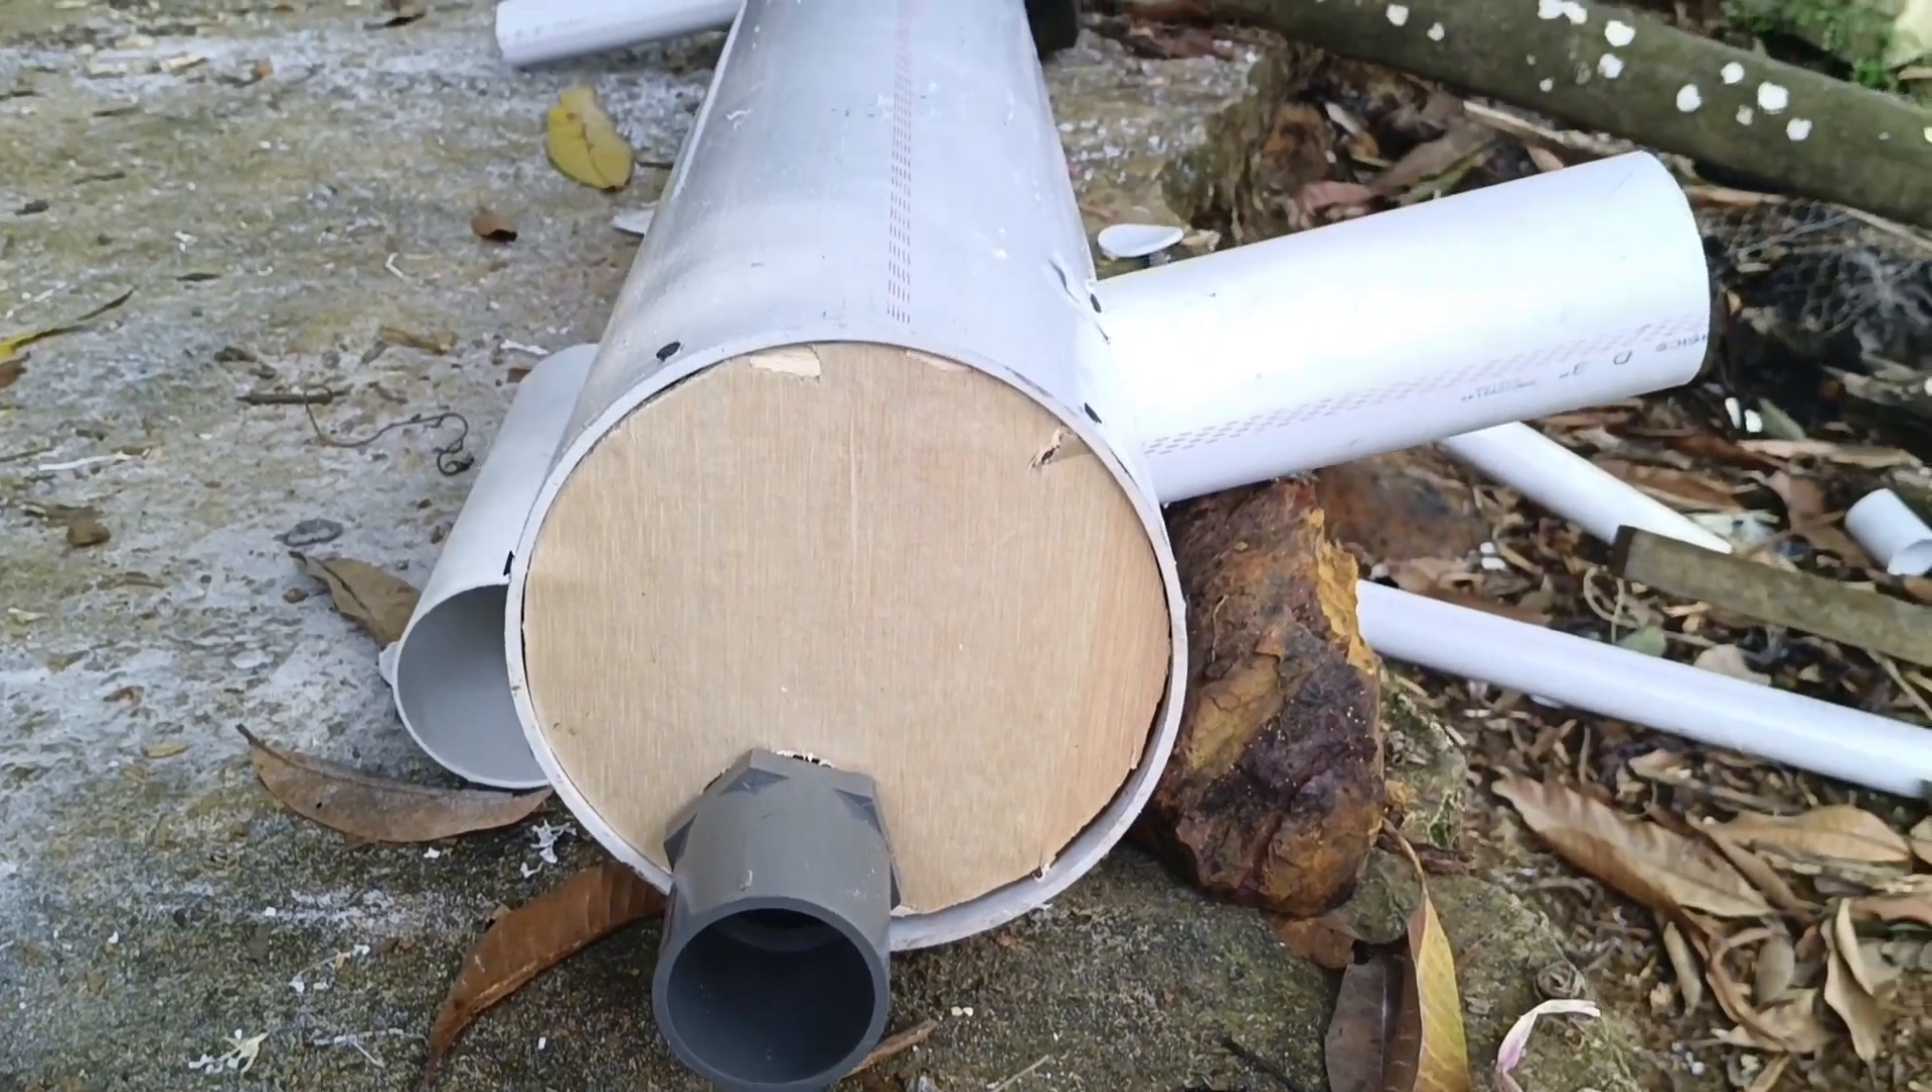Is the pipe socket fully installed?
Yes.